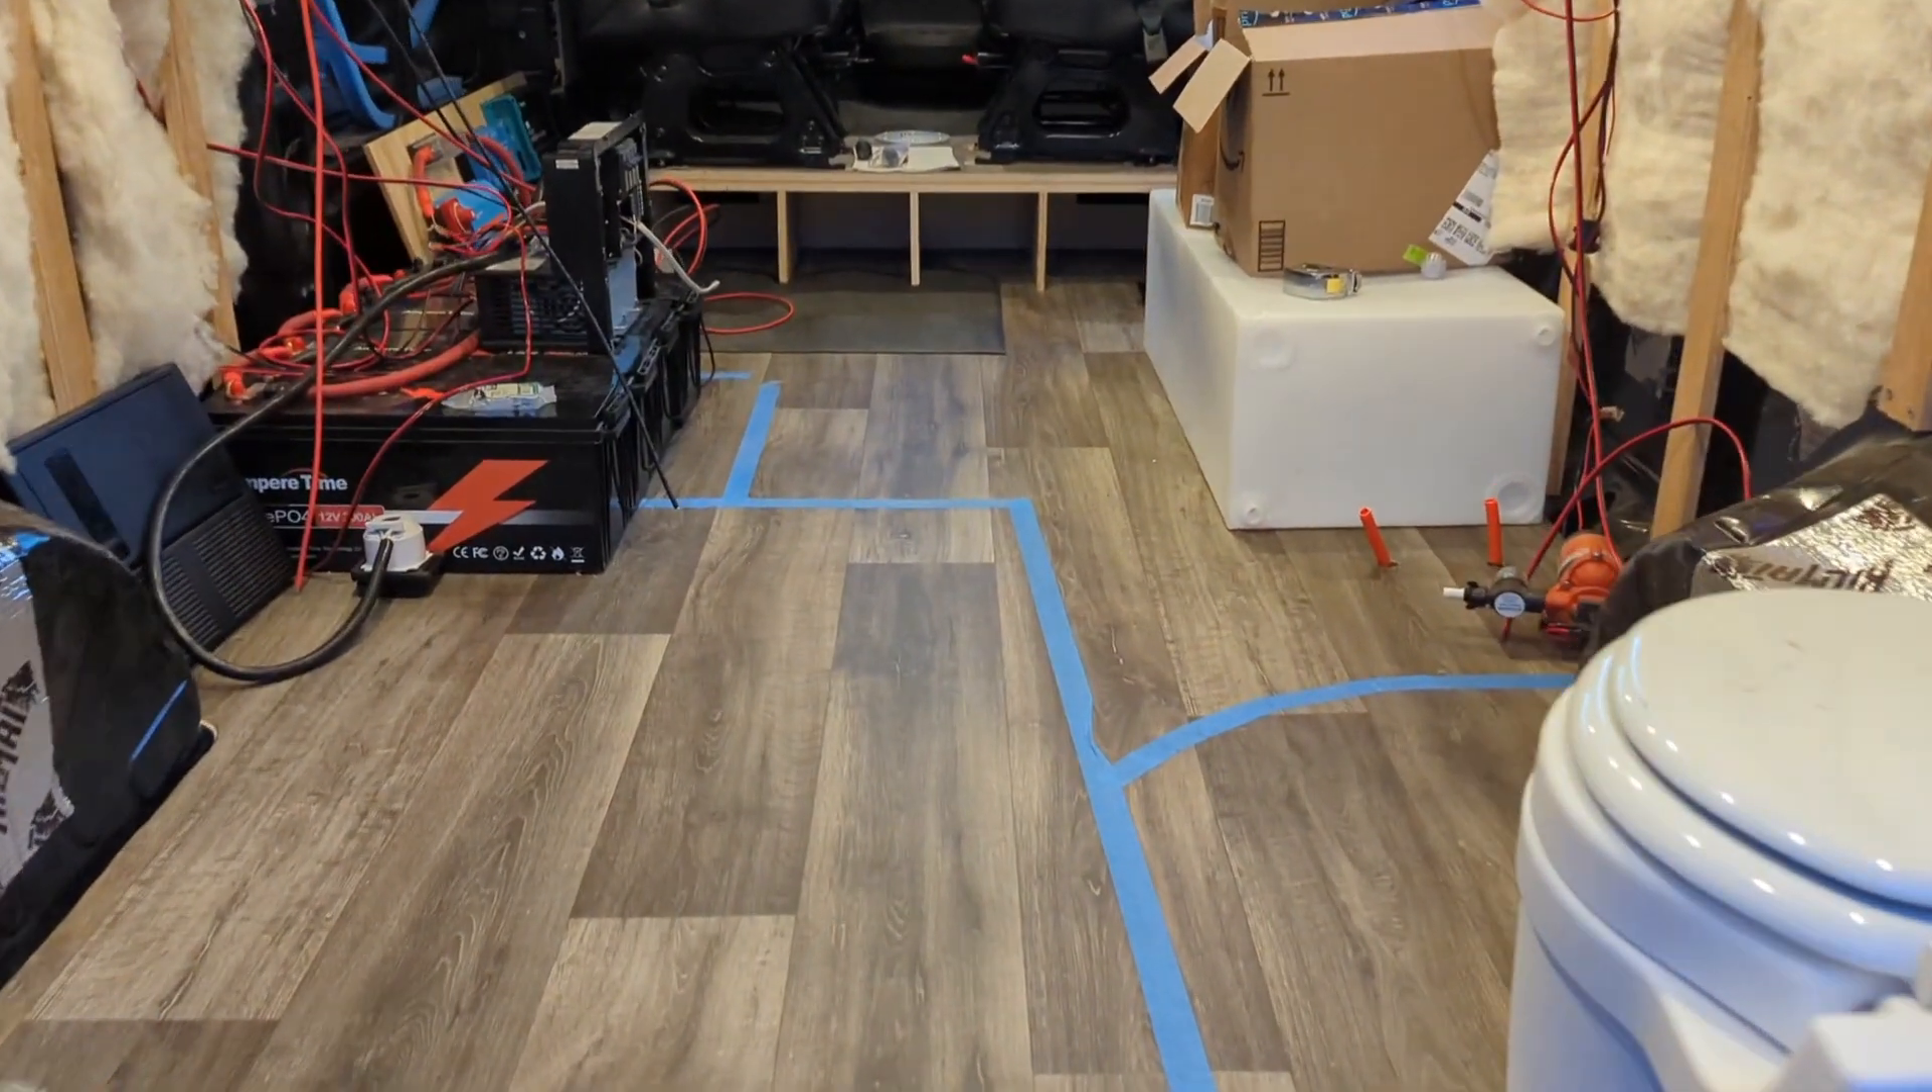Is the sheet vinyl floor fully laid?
Yes.